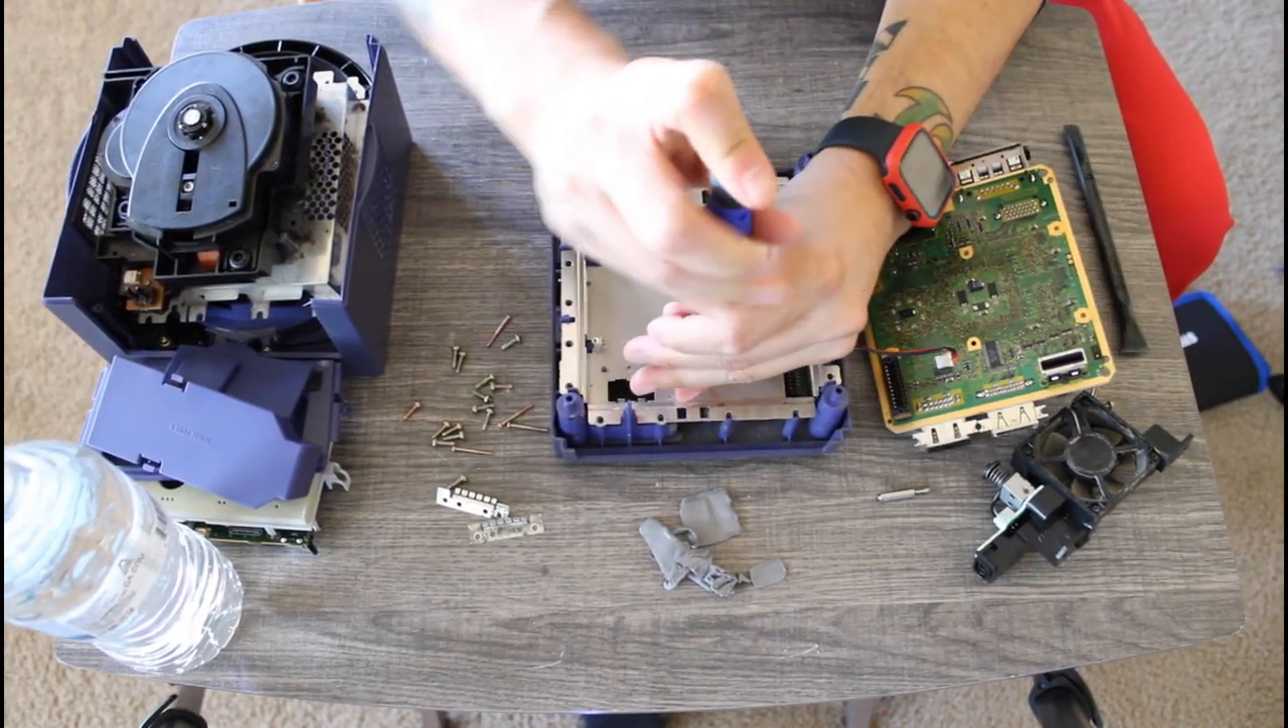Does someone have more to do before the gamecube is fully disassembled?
Yes.